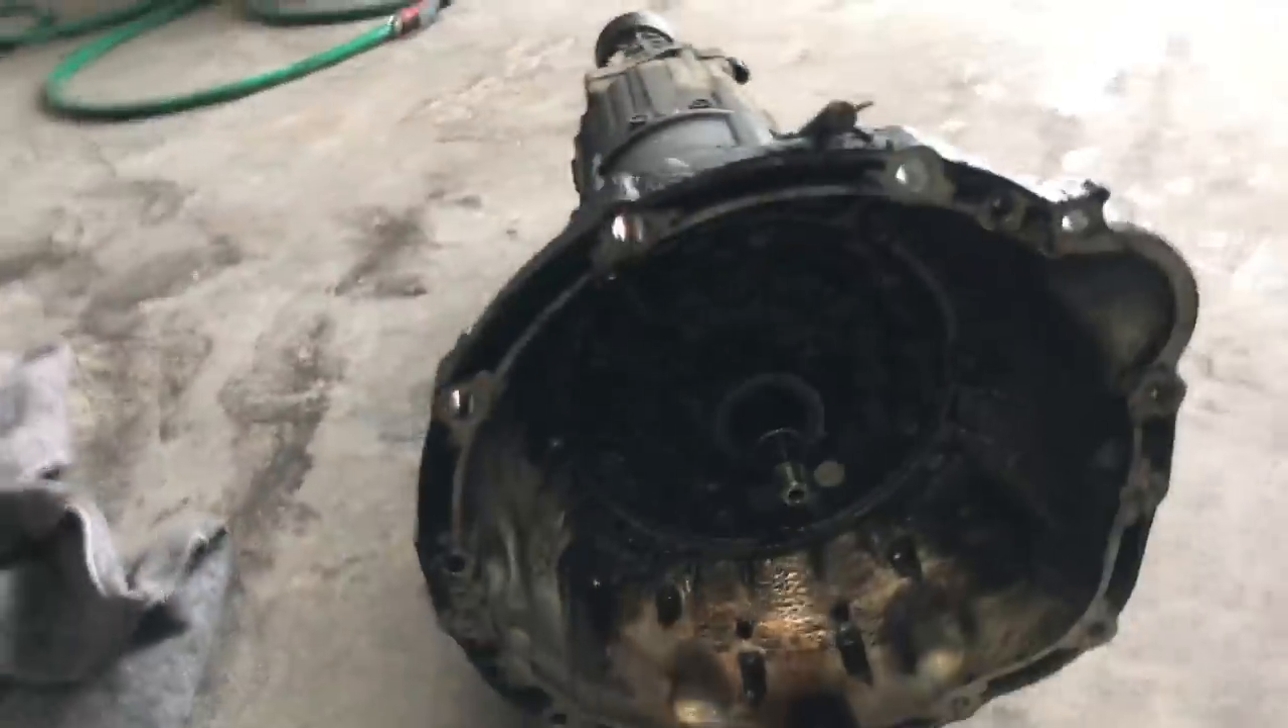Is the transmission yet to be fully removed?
No.